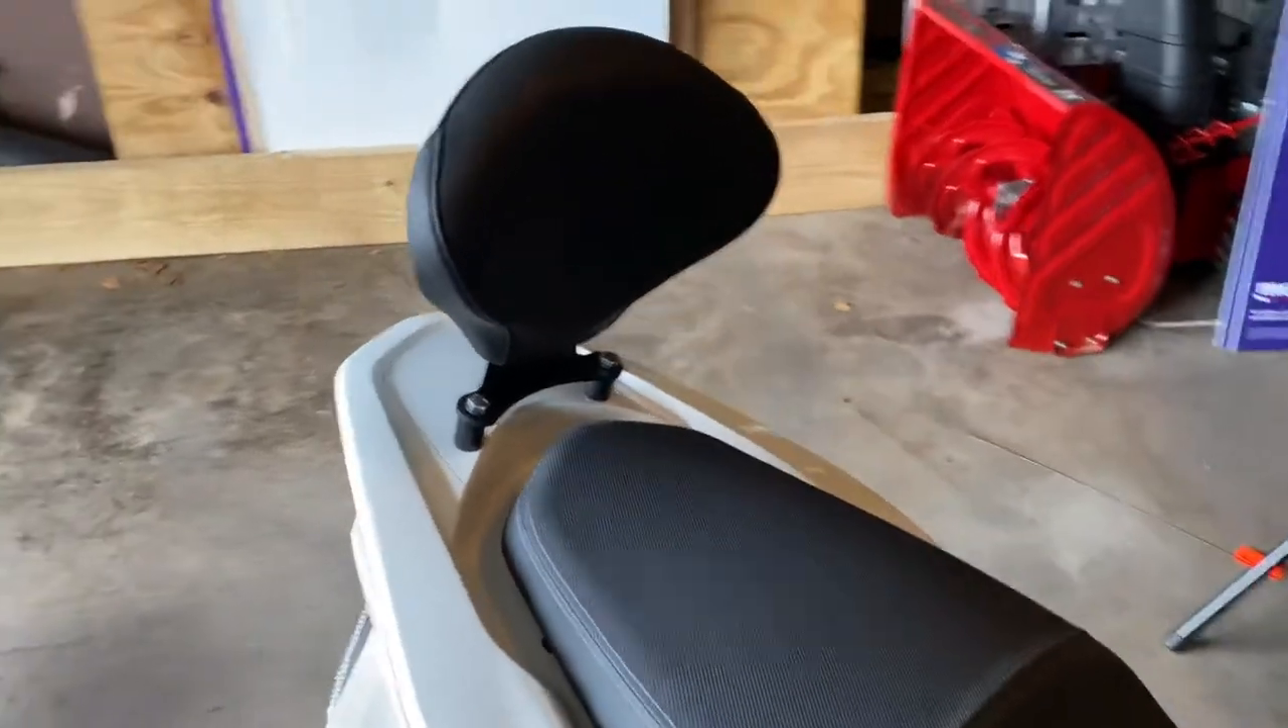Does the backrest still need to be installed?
No.